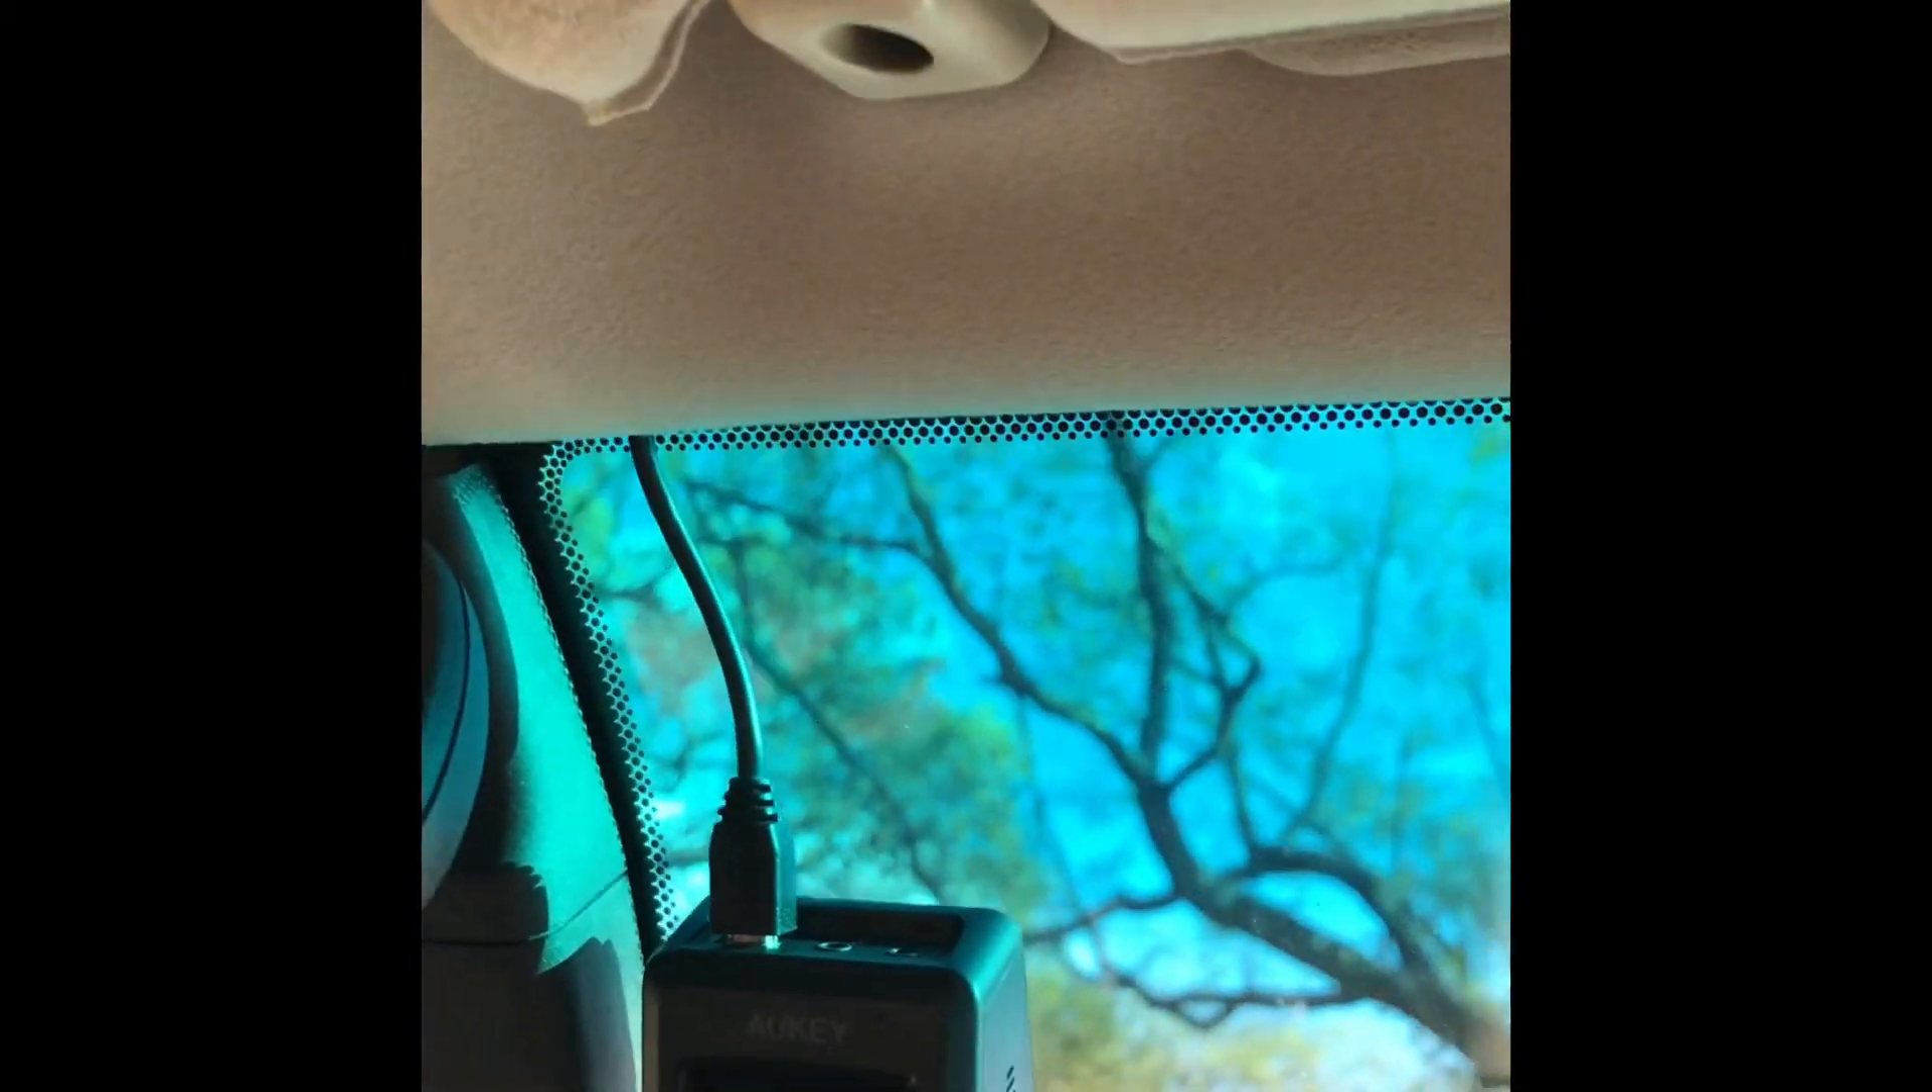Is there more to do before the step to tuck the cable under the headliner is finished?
No.